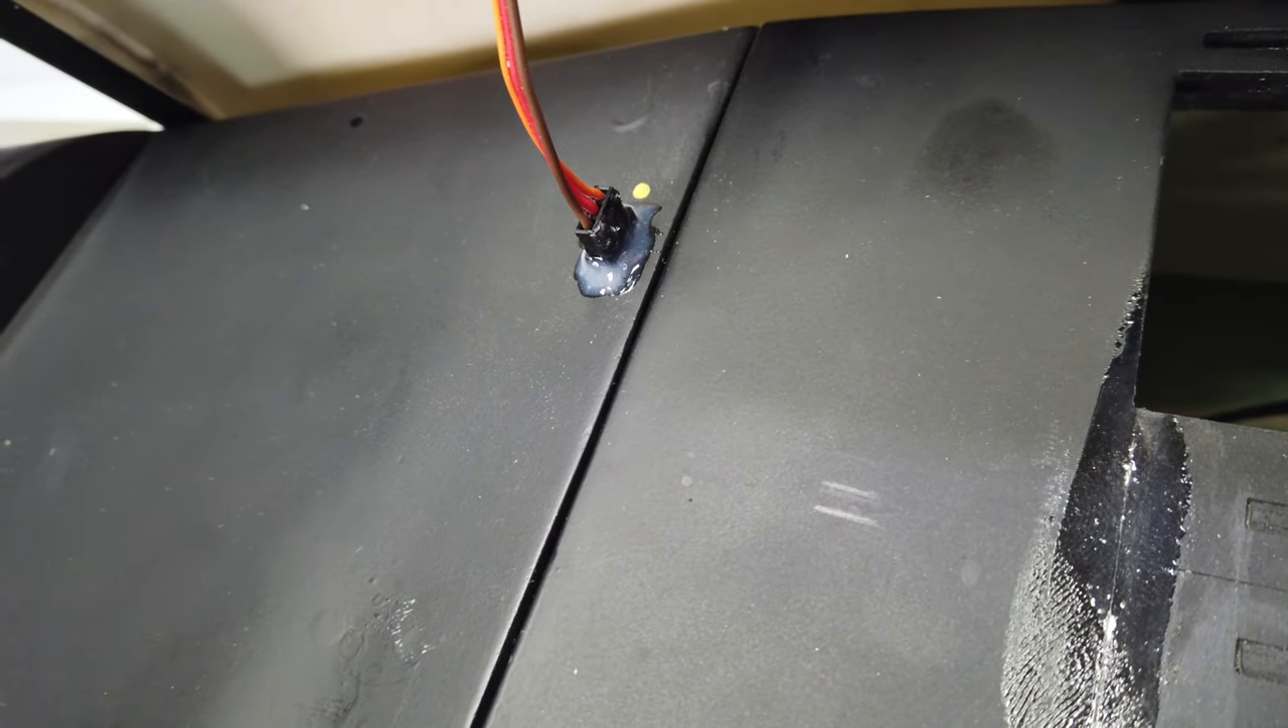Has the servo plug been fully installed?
Yes.